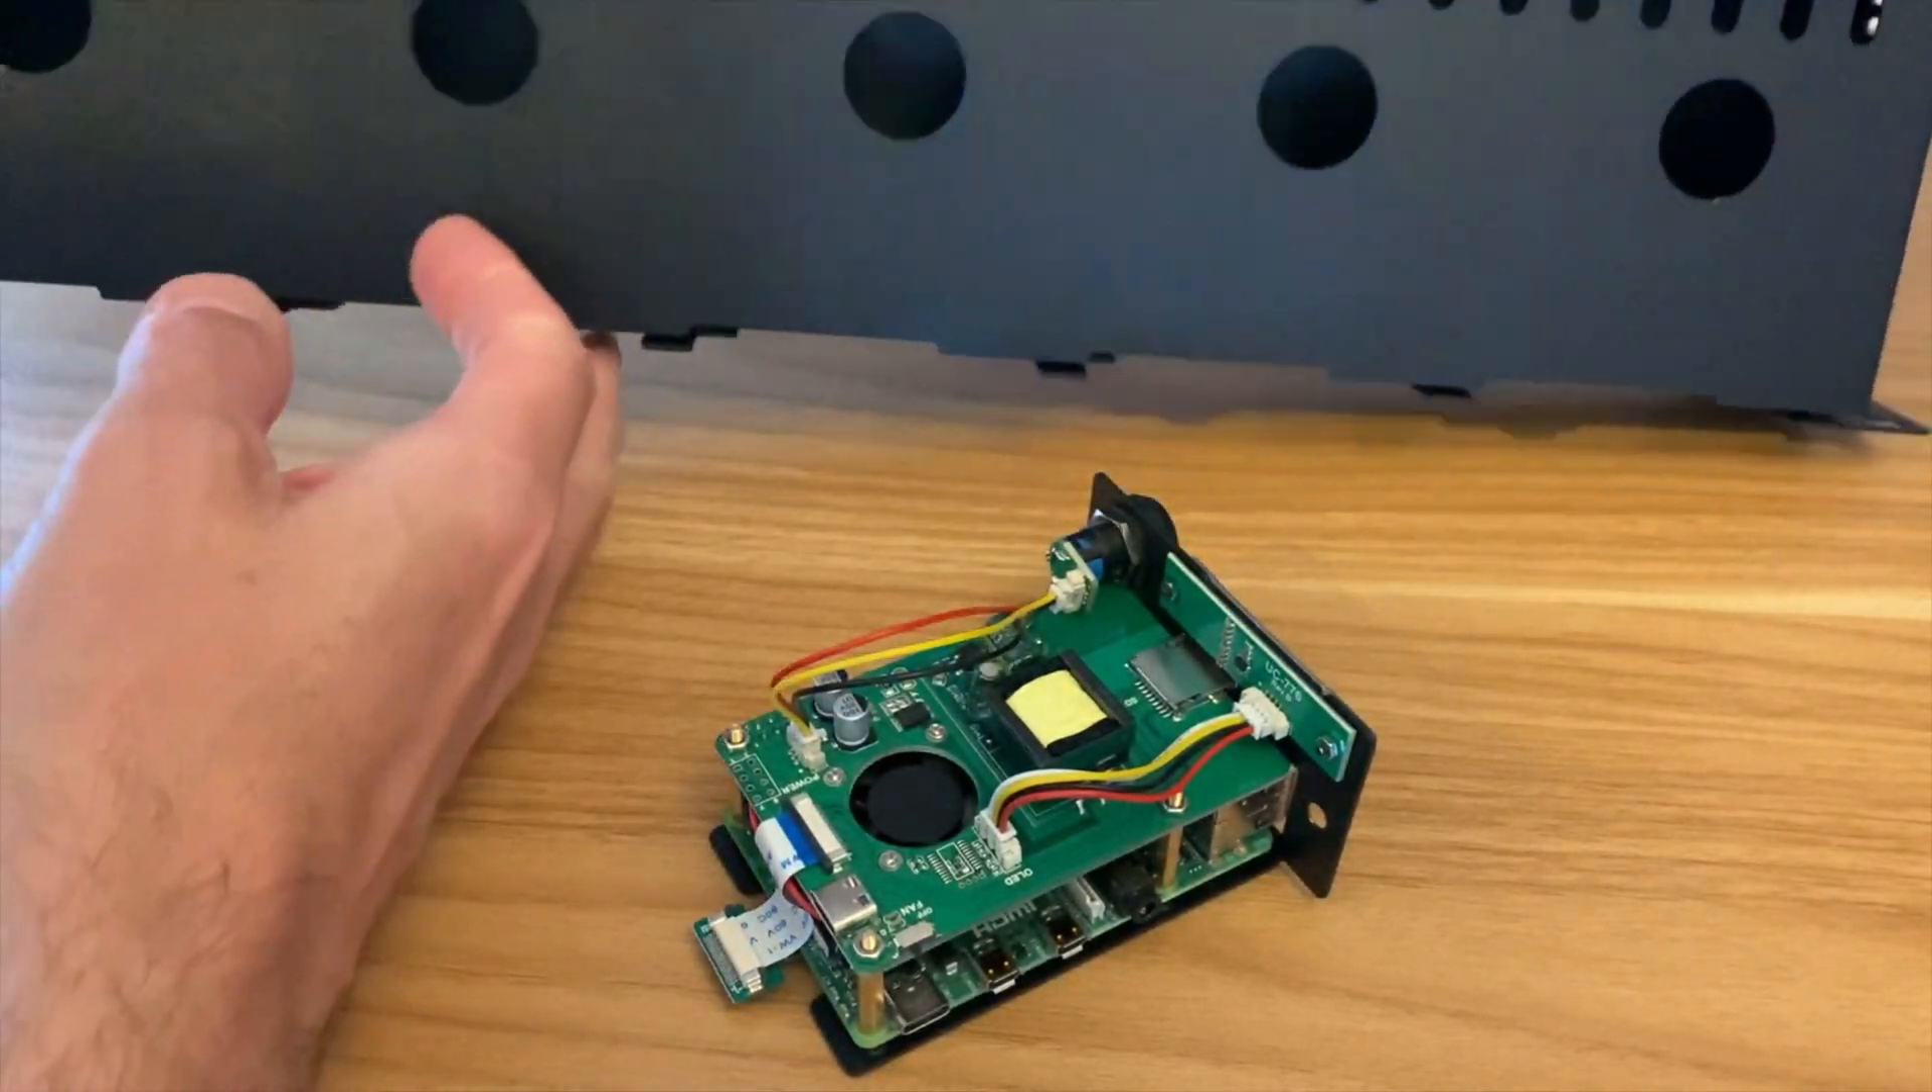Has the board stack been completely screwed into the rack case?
No.